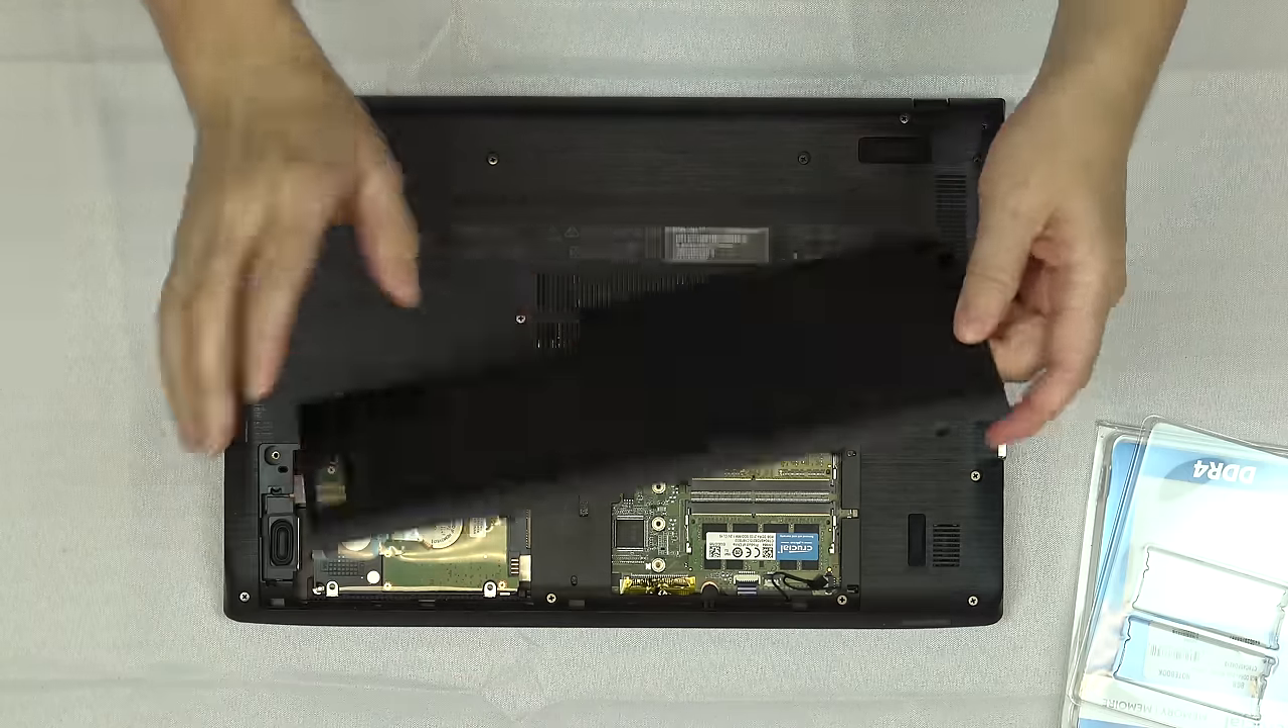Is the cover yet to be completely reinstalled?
Yes.